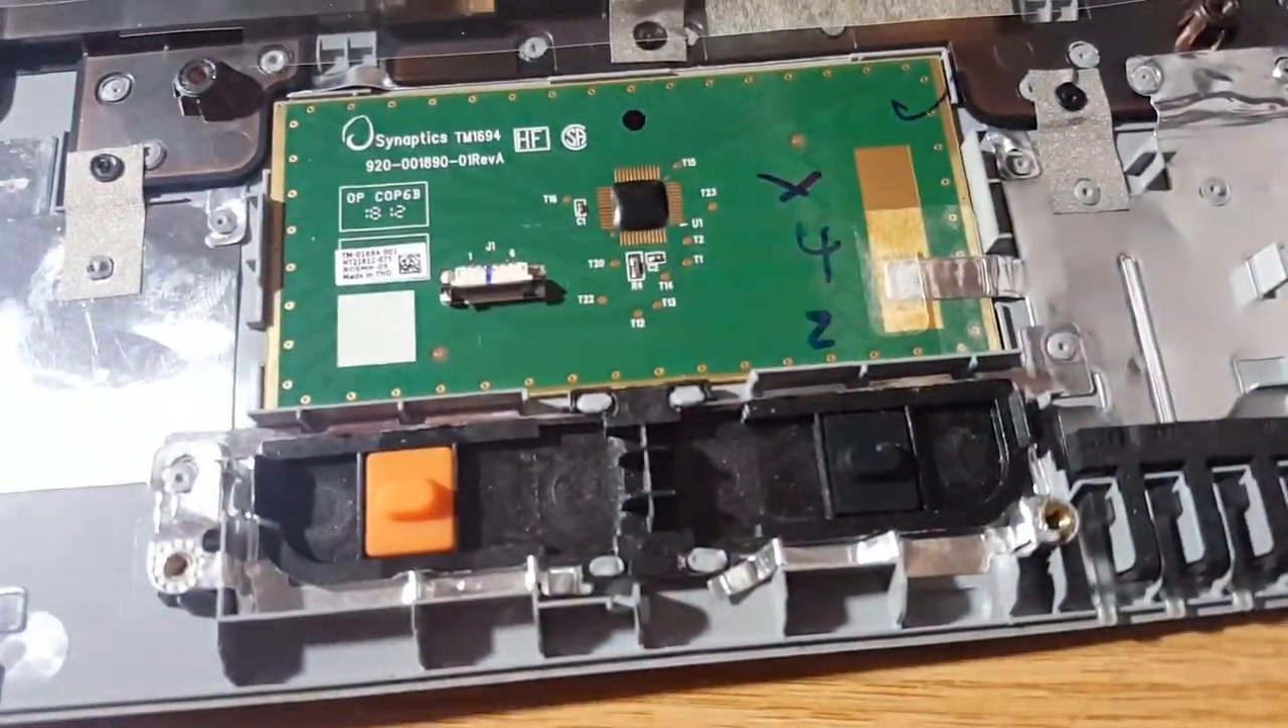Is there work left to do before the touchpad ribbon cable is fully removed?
No.